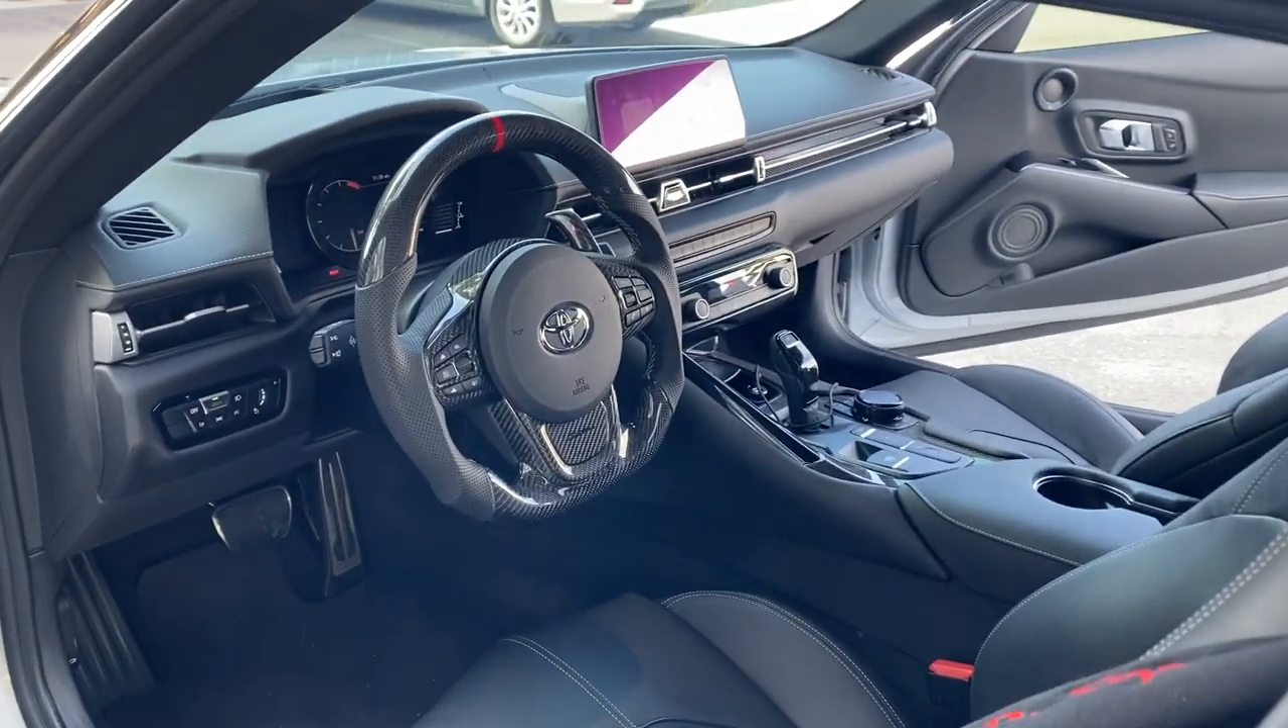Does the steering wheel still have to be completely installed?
No.